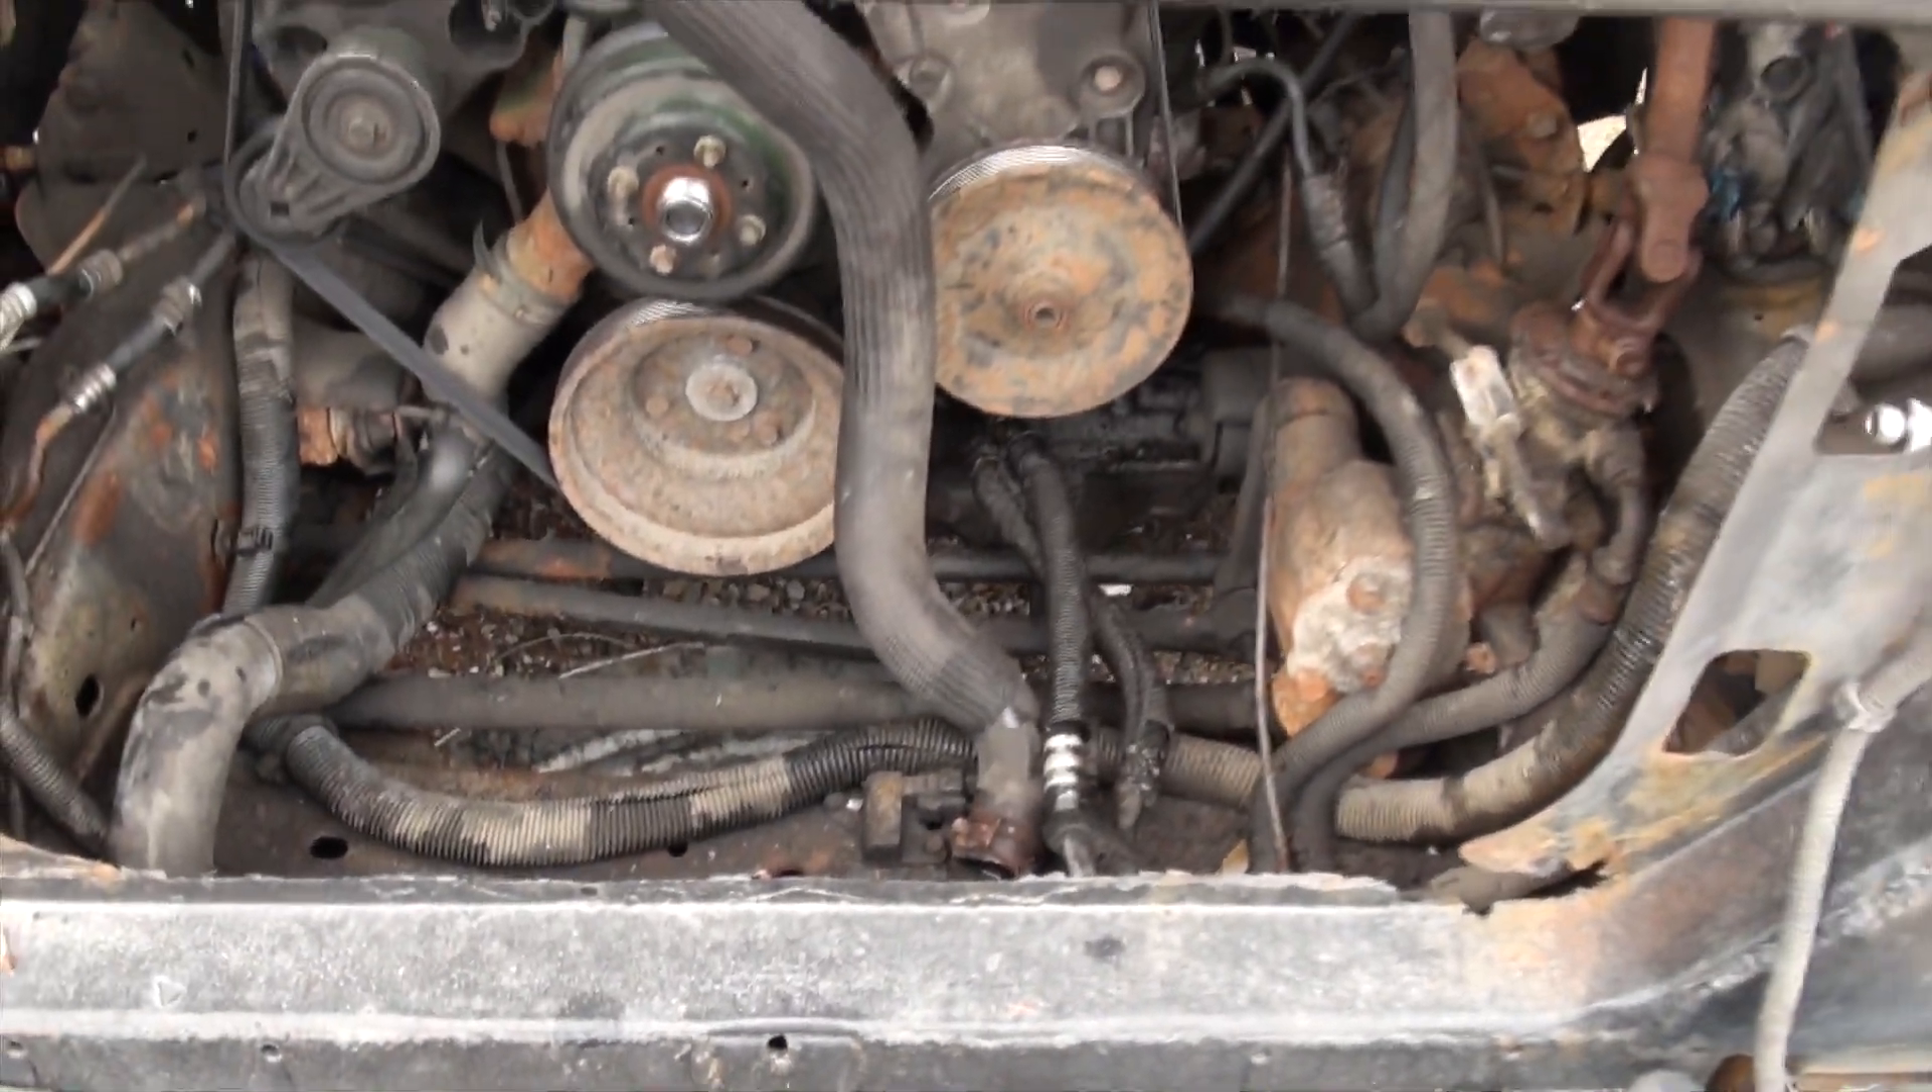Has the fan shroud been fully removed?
Yes.